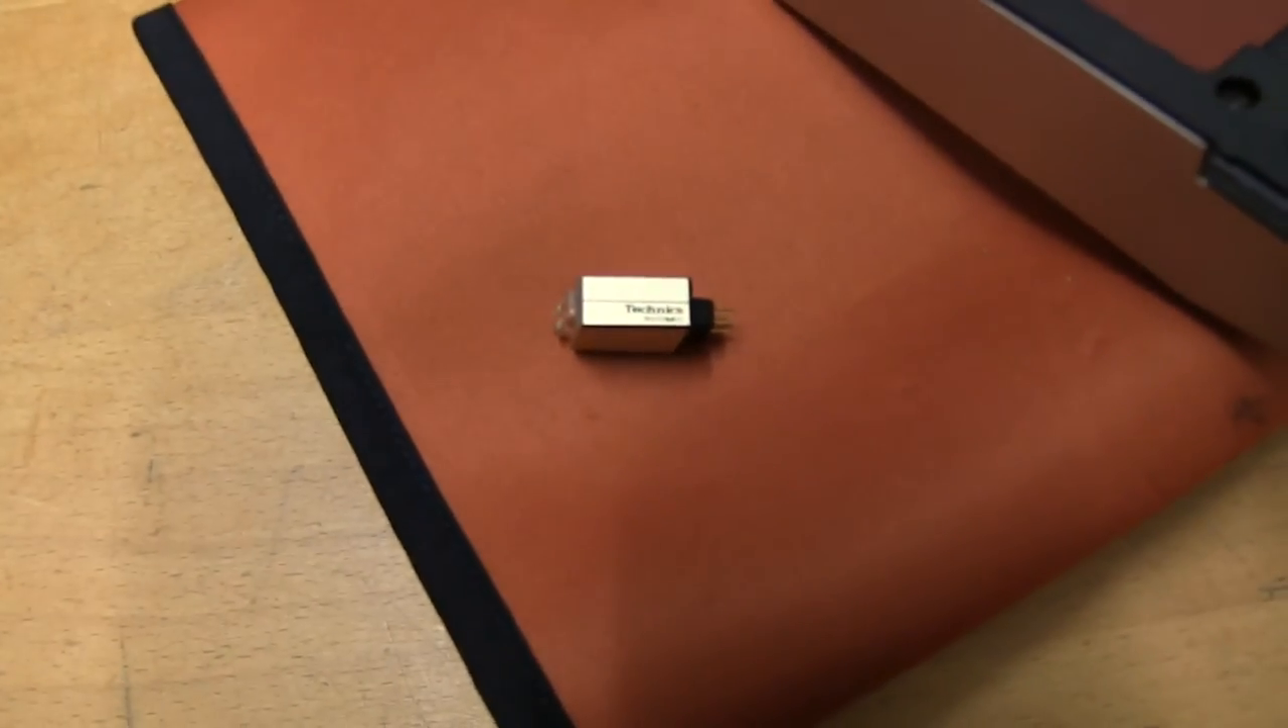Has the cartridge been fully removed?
Yes.